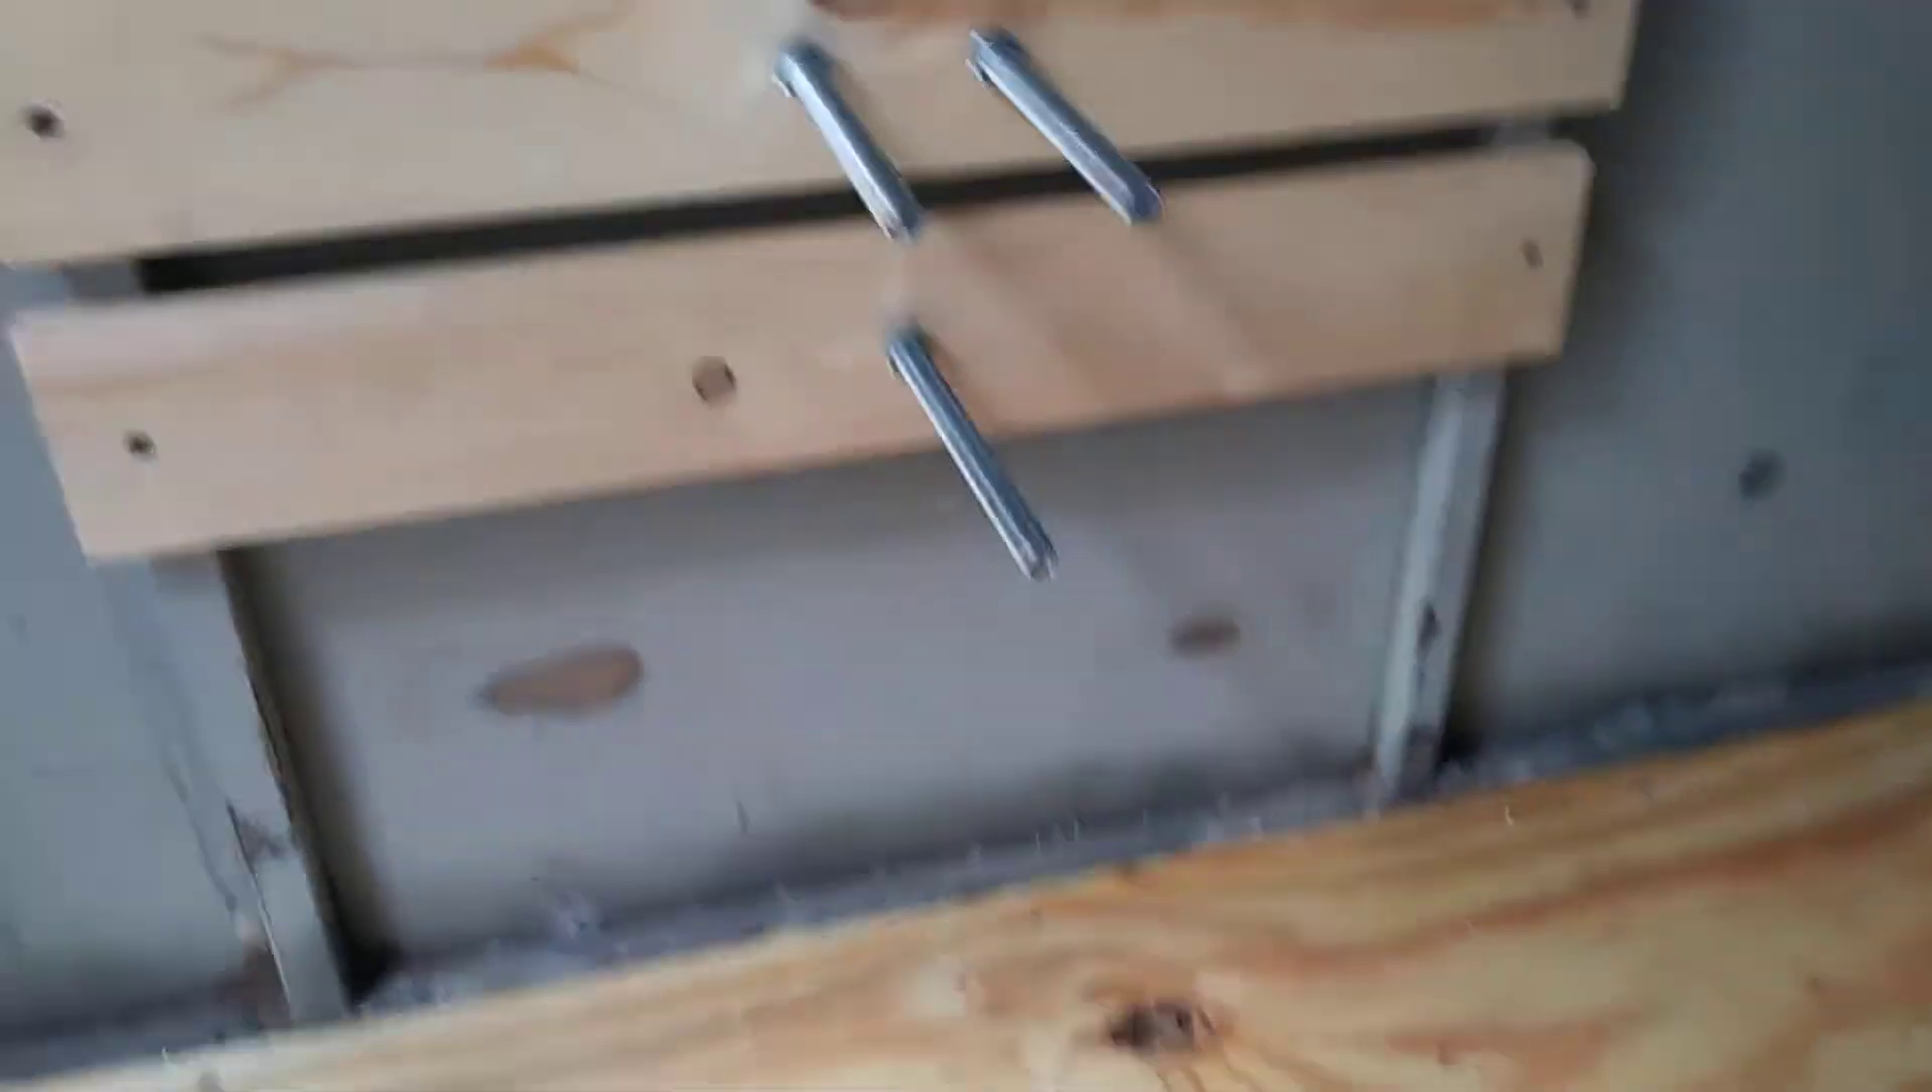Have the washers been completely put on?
No.